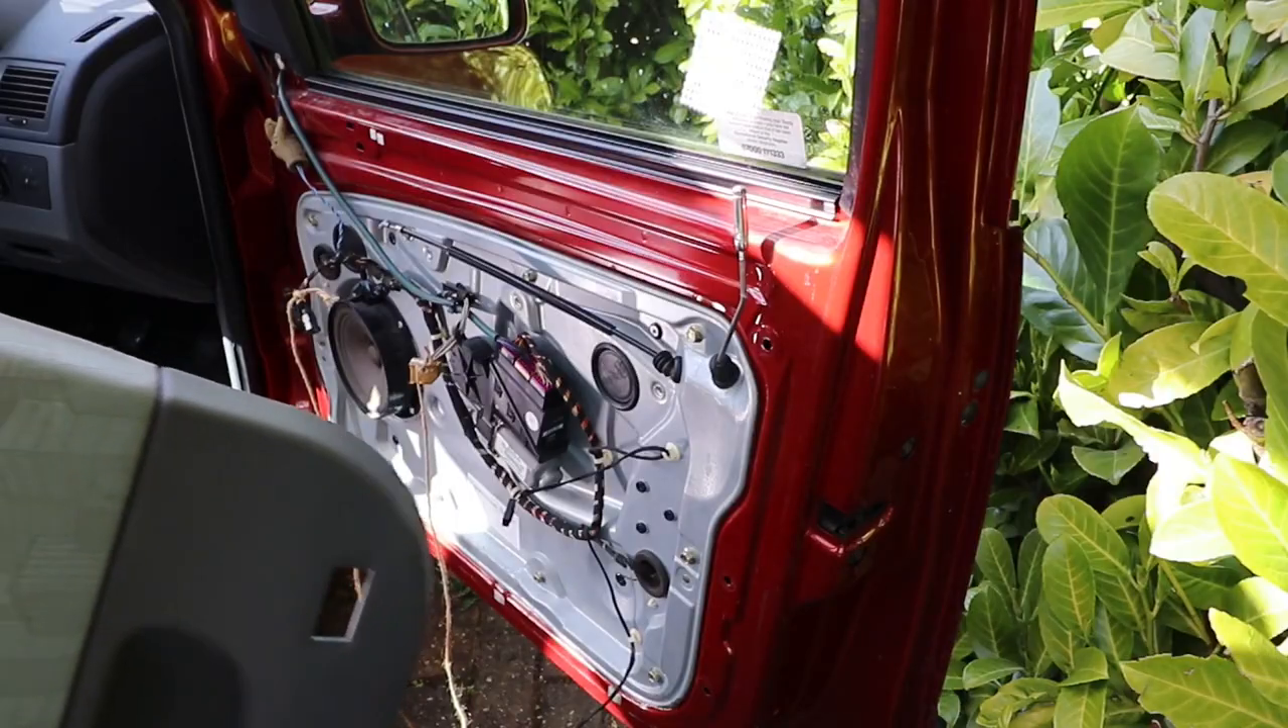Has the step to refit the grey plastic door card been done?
No.